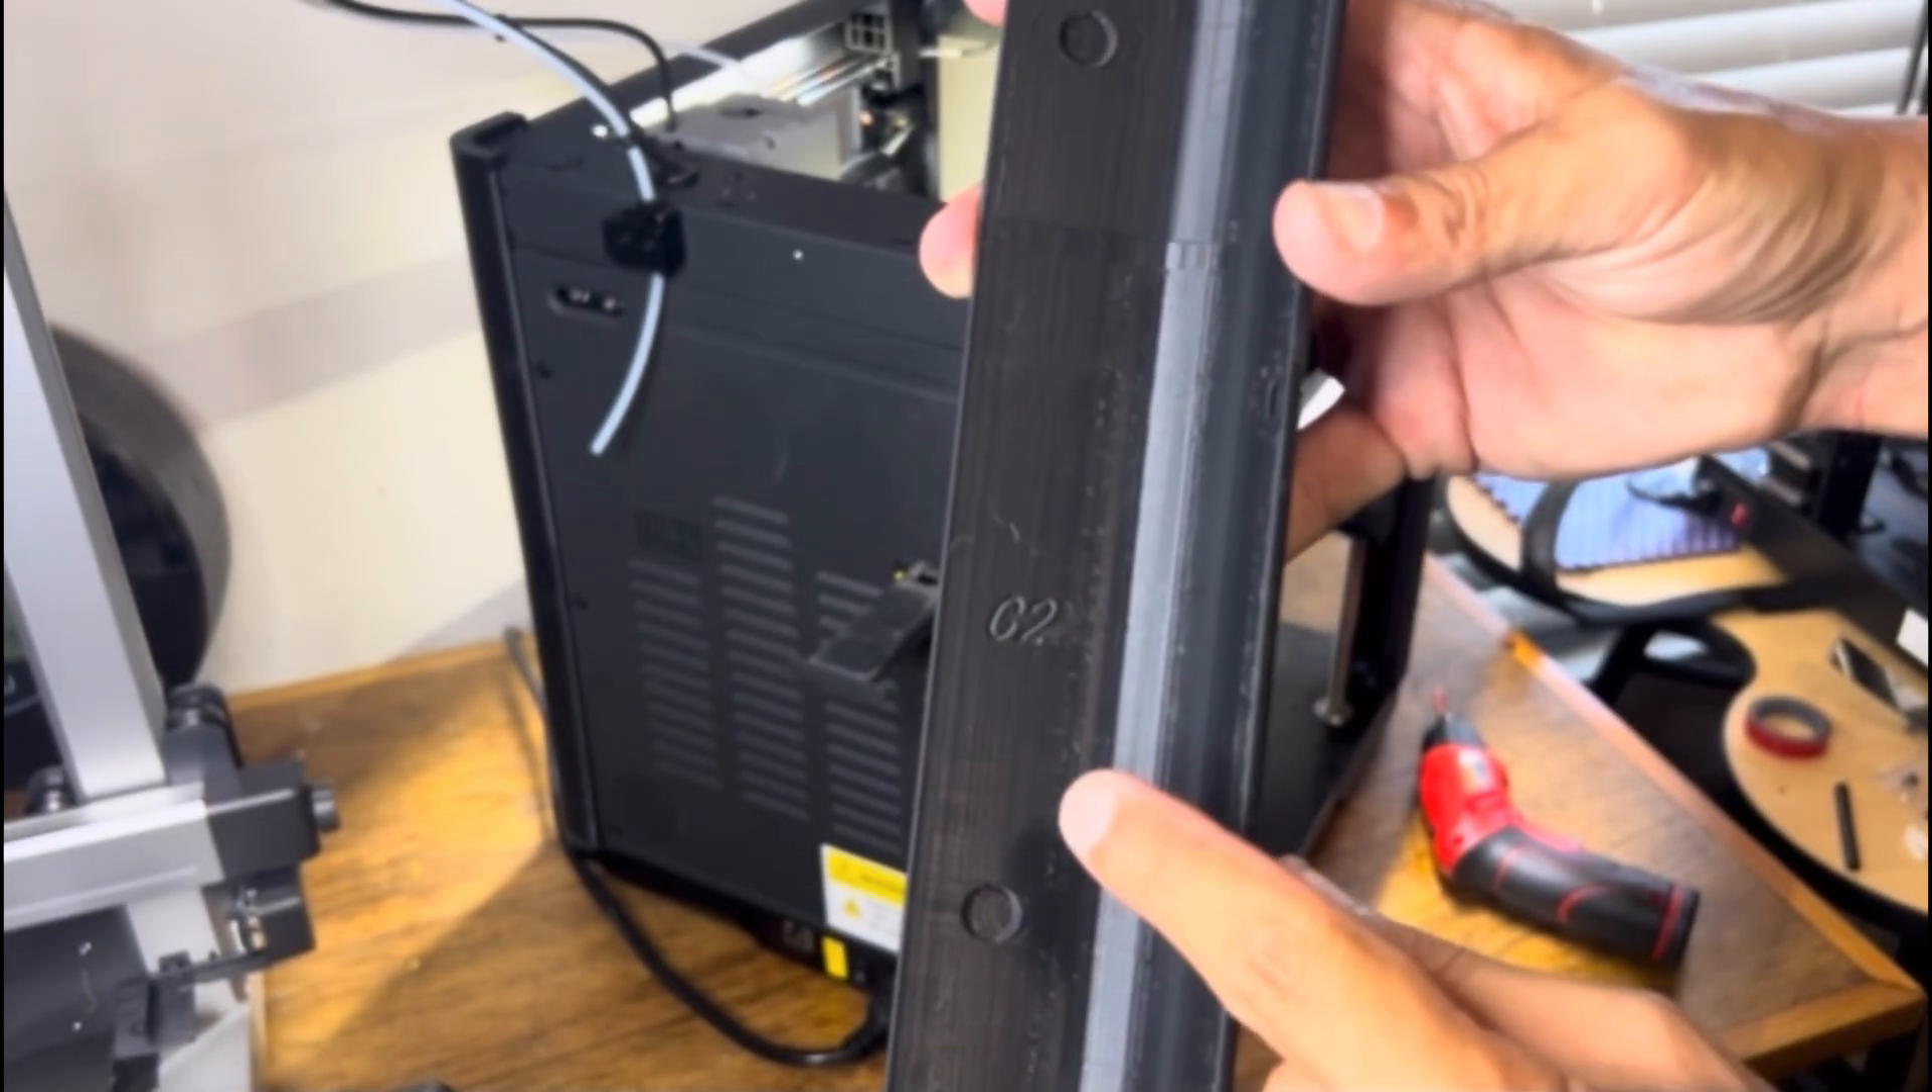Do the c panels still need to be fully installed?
Yes.